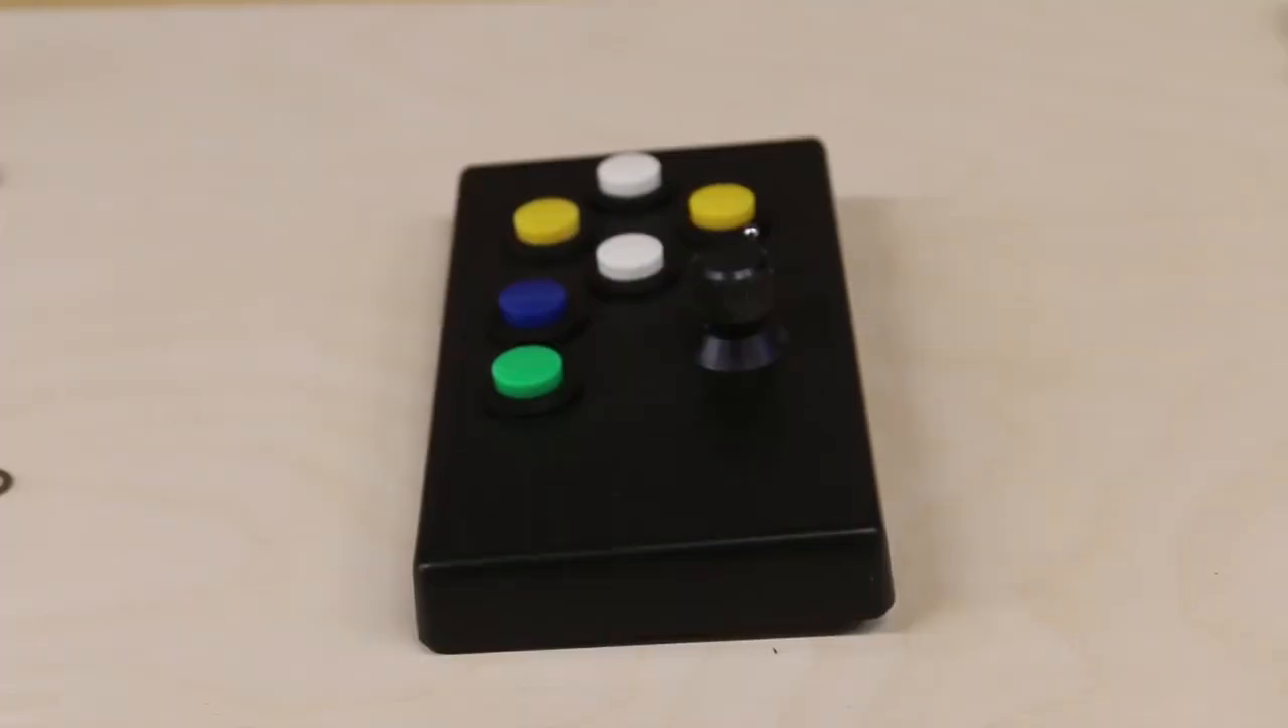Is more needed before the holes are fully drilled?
No.